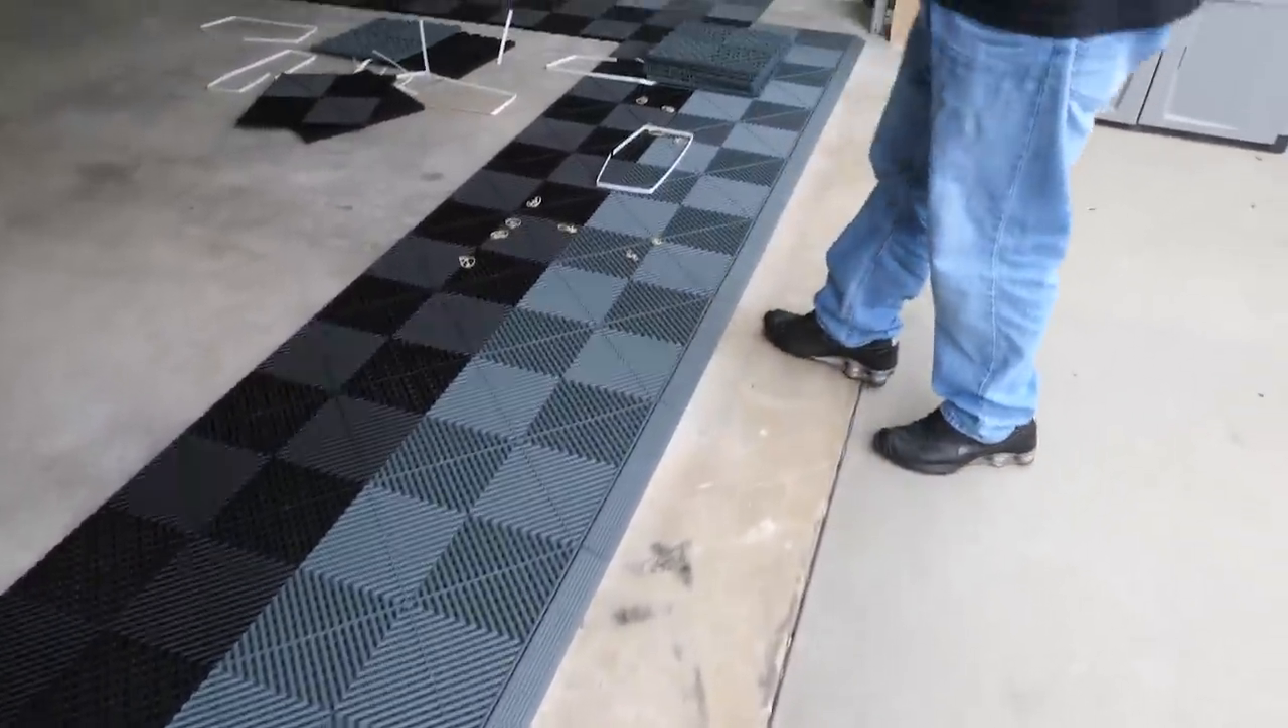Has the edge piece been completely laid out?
Yes.